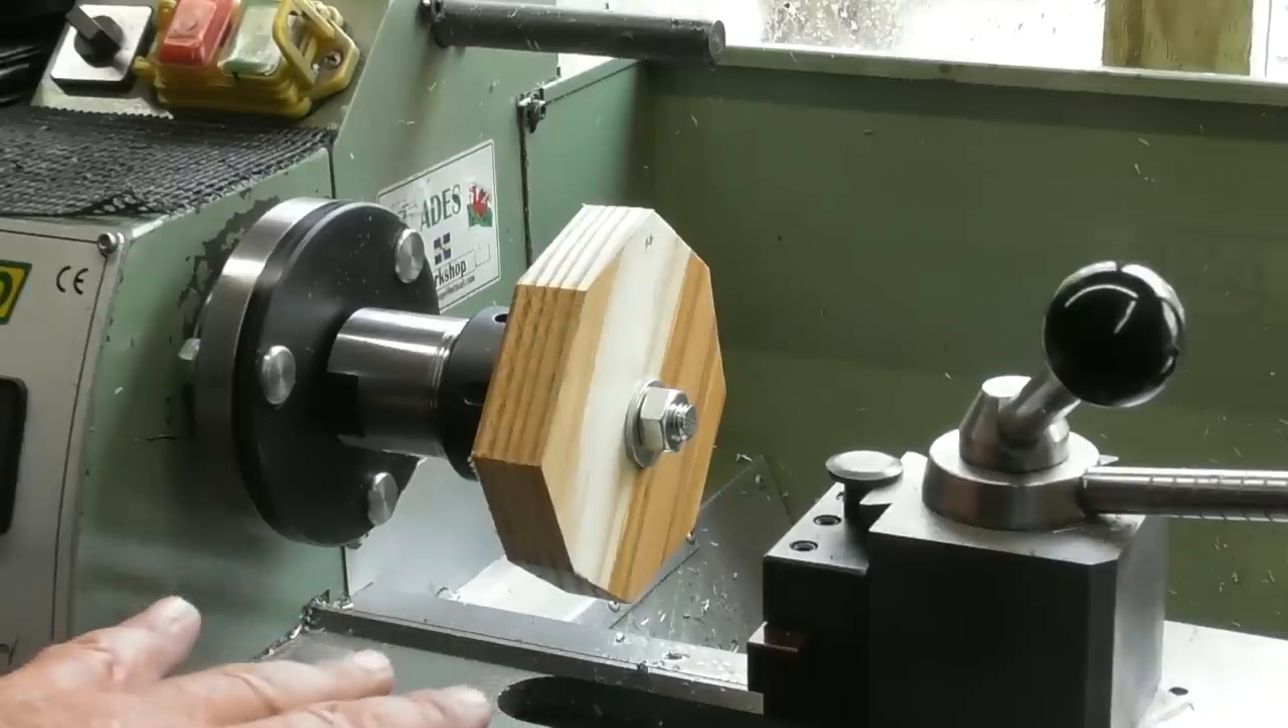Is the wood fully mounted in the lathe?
Yes.